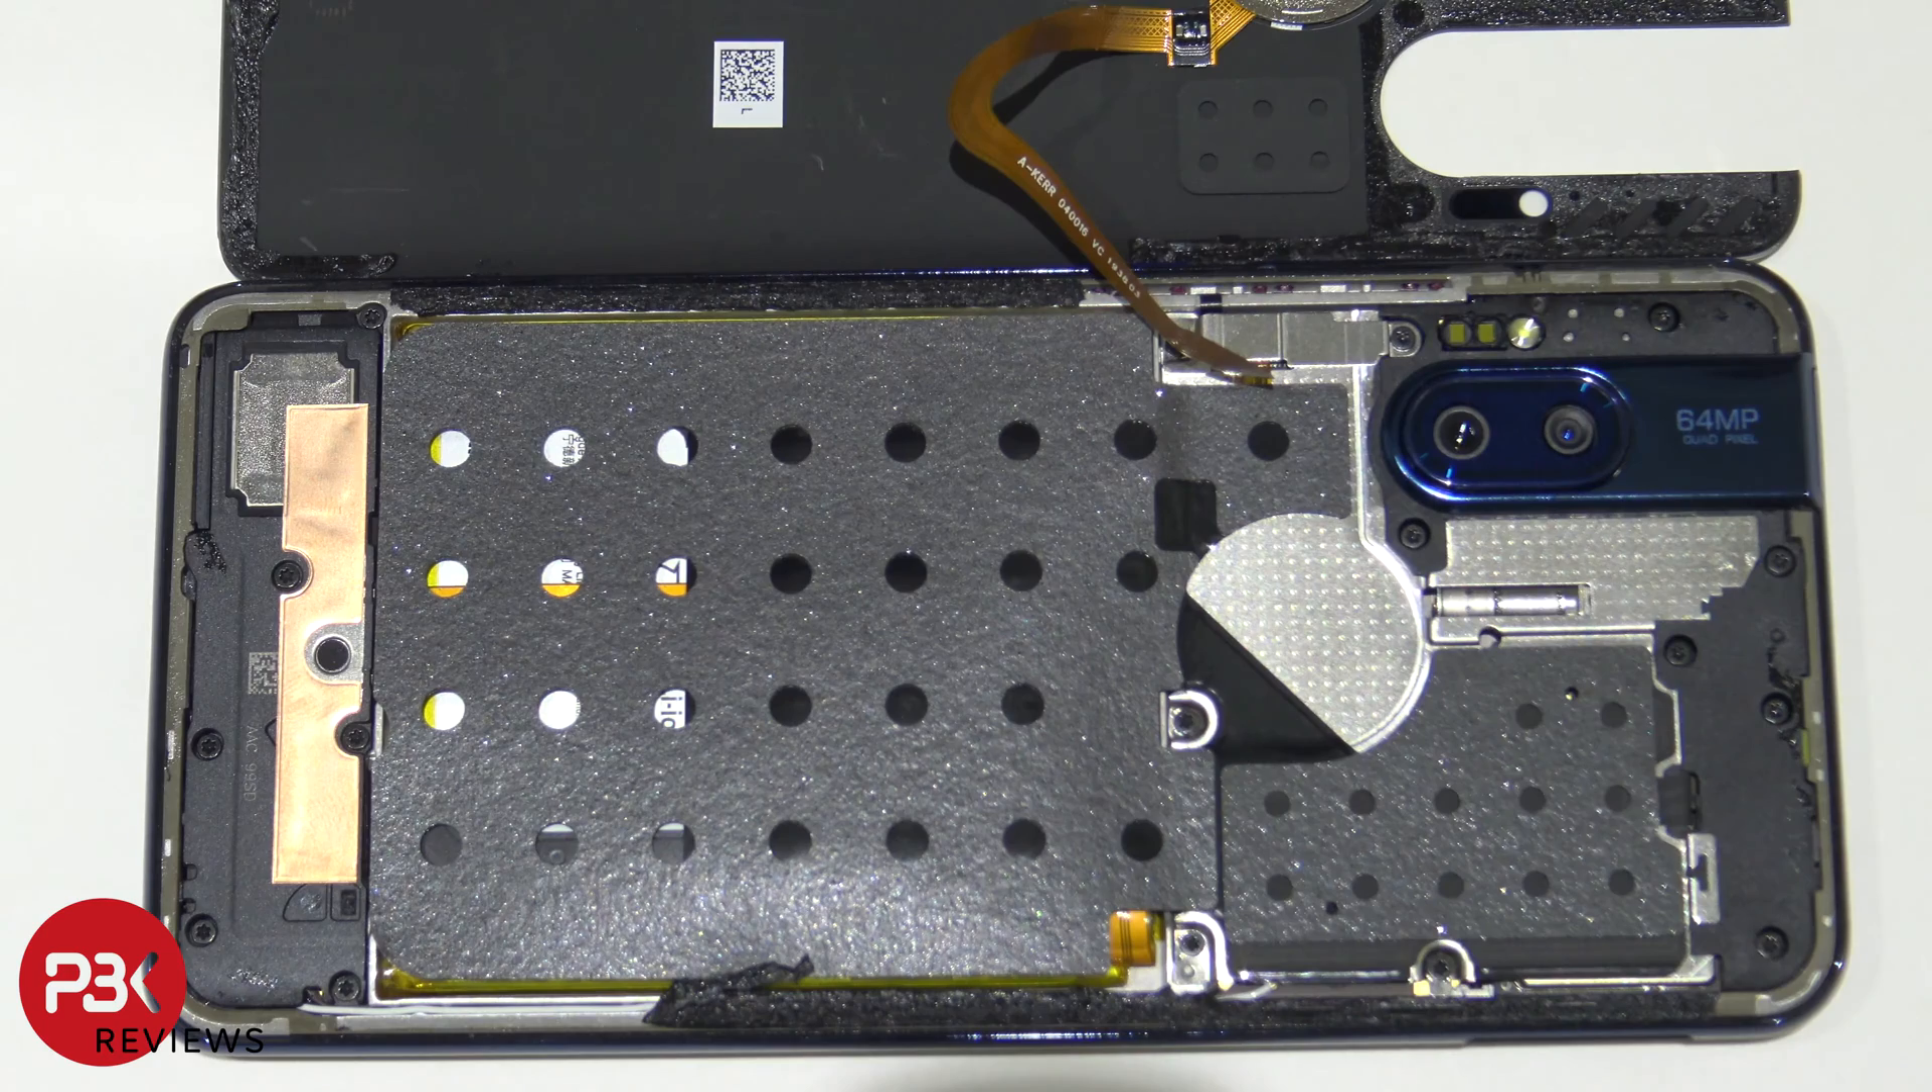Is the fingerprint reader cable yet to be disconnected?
Yes.